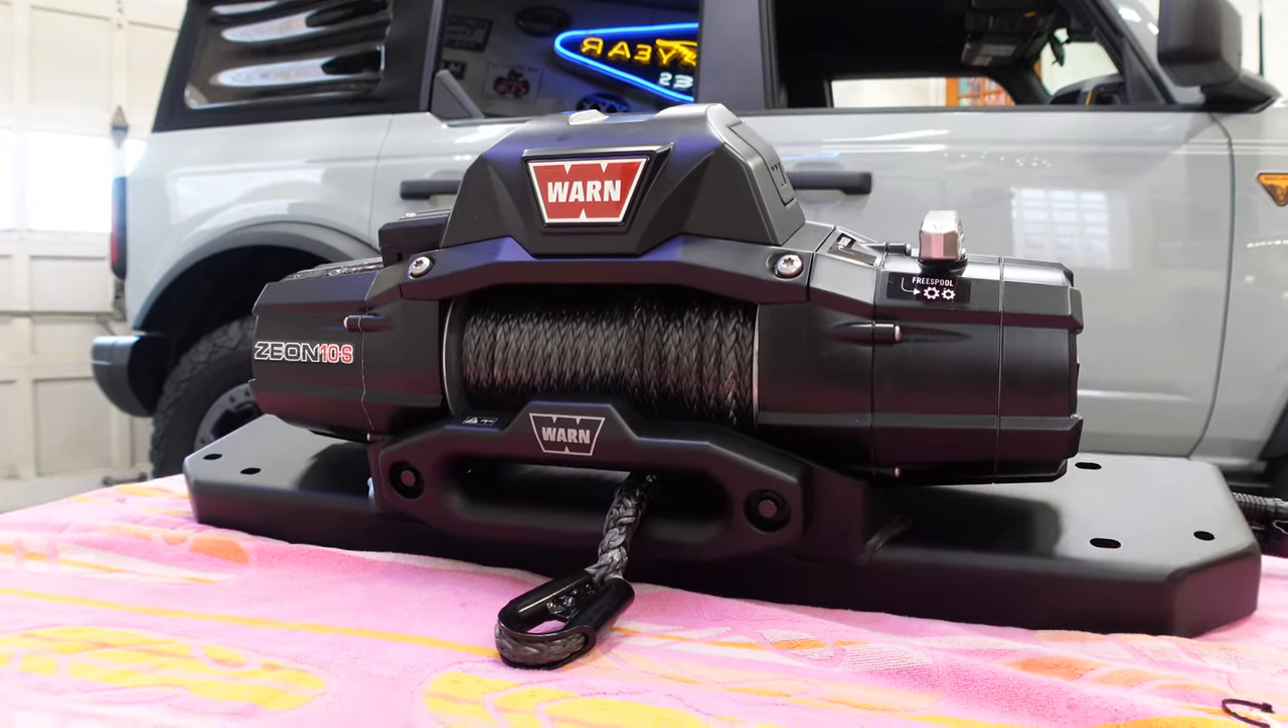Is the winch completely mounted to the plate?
Yes.